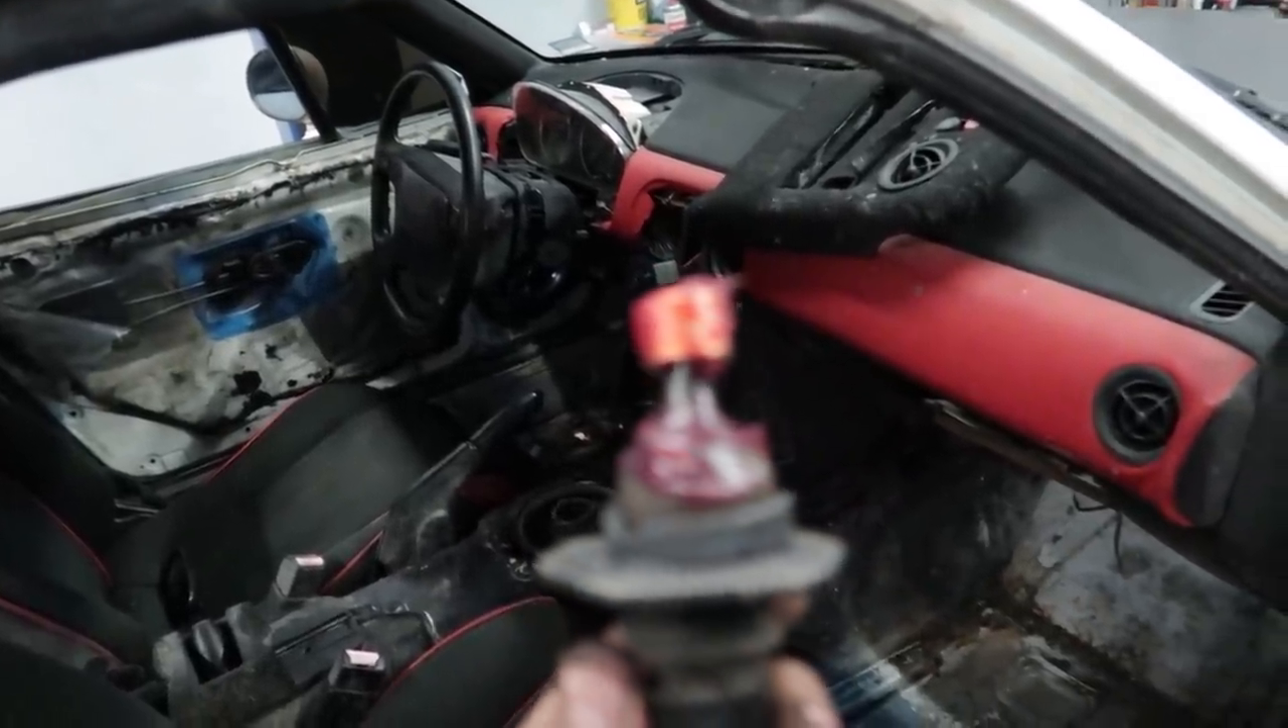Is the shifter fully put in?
No.